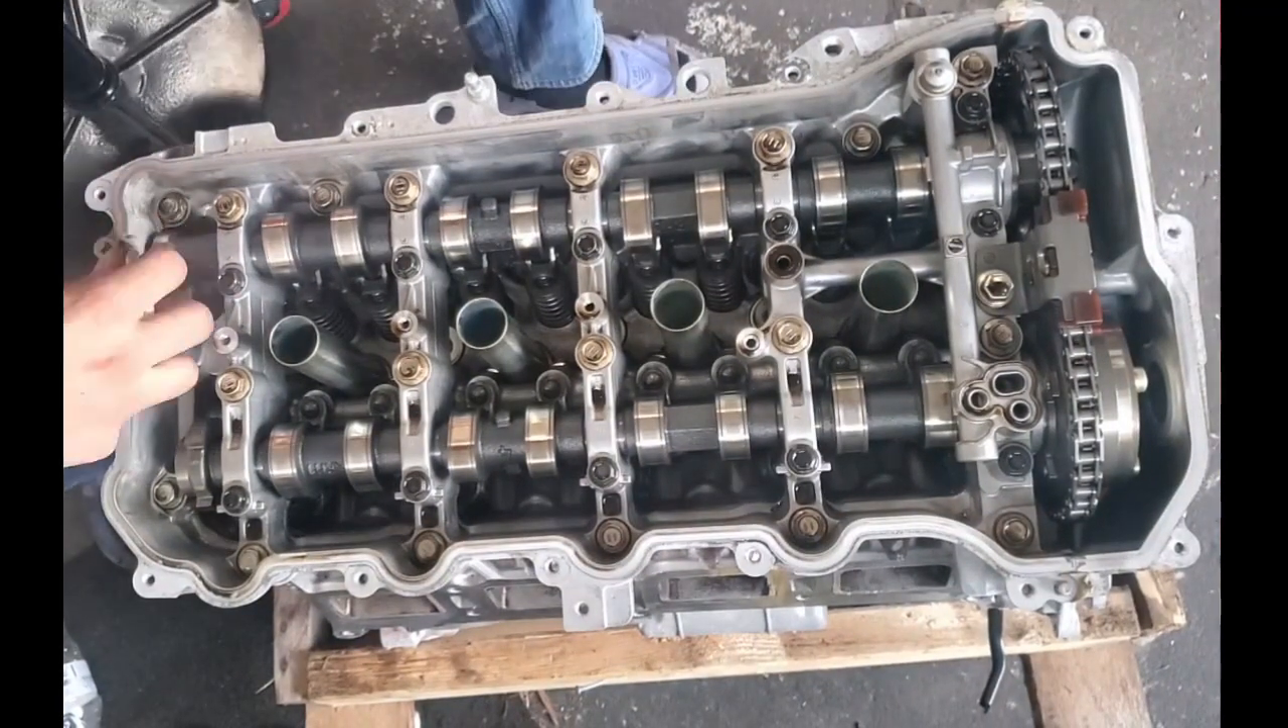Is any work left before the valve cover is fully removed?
No.